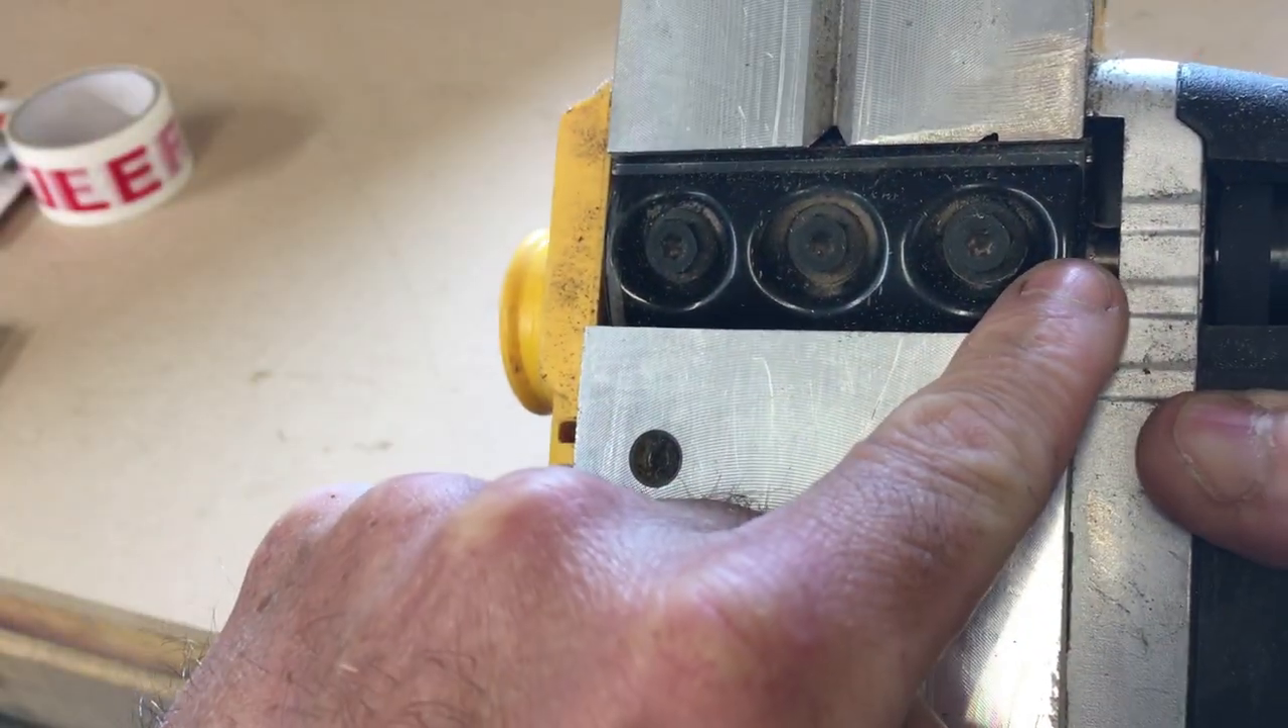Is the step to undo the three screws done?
No.